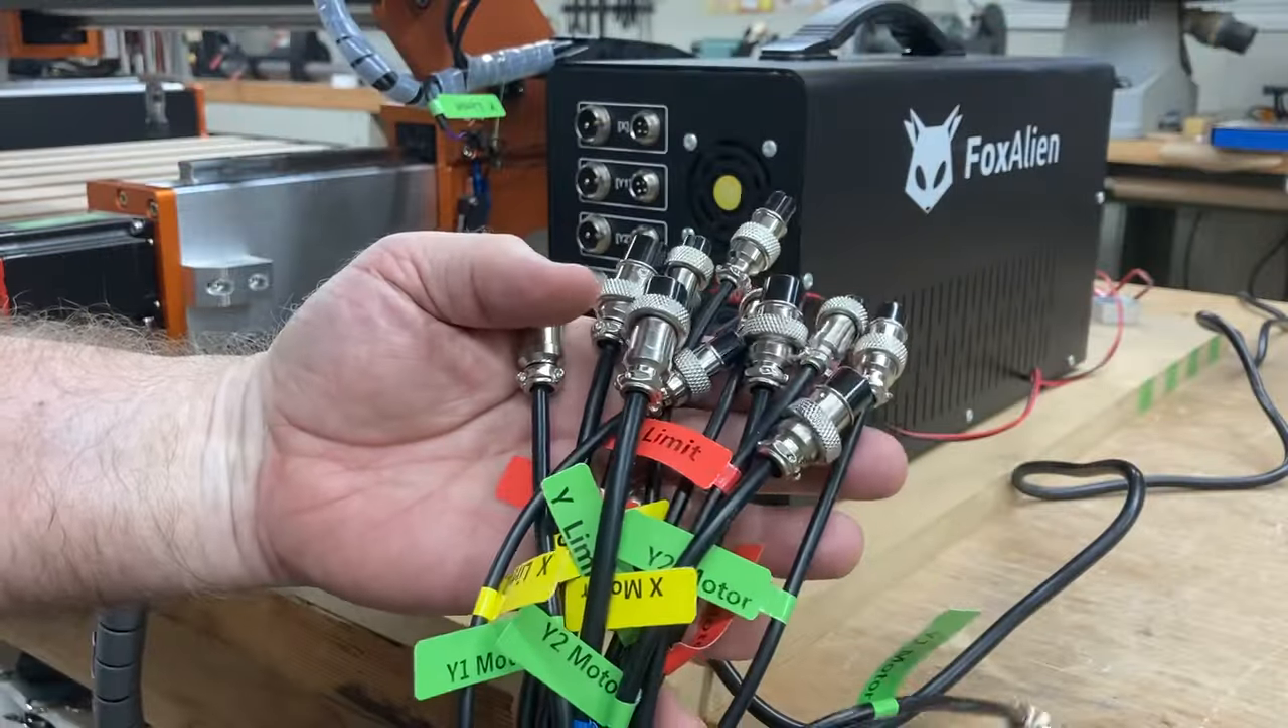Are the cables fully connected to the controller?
No.